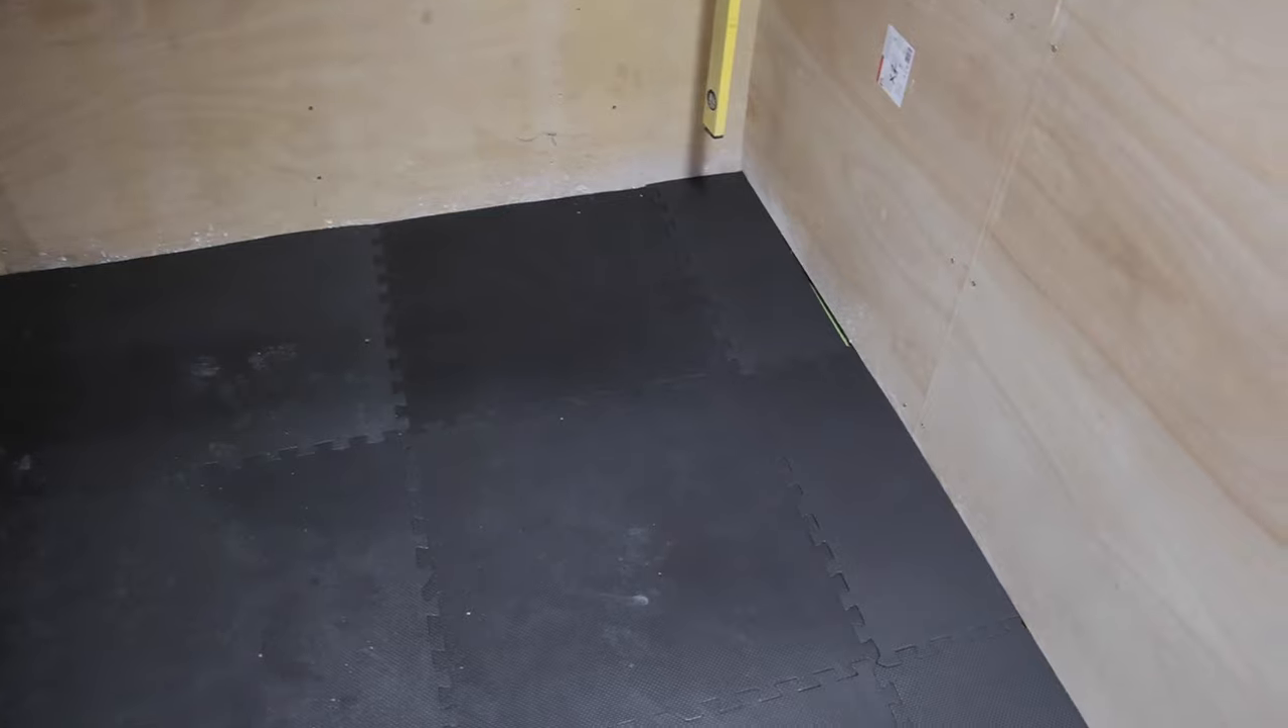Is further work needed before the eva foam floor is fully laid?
No.